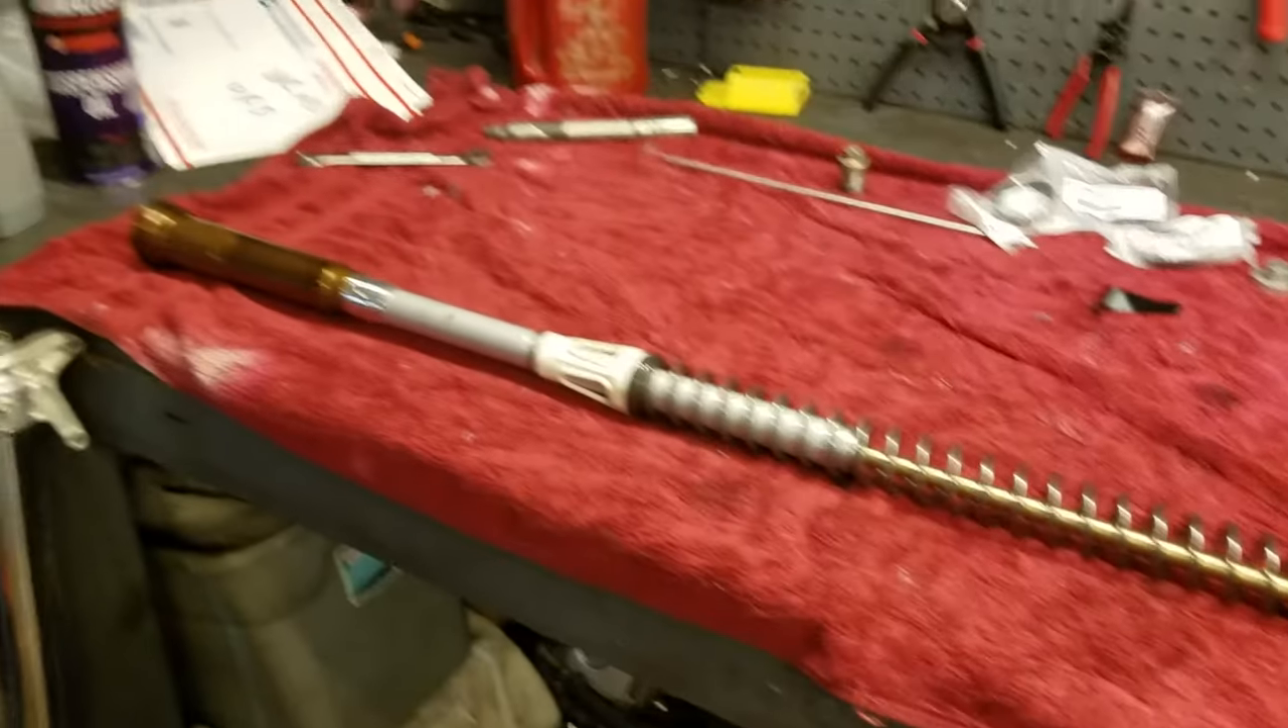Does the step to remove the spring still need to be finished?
Yes.